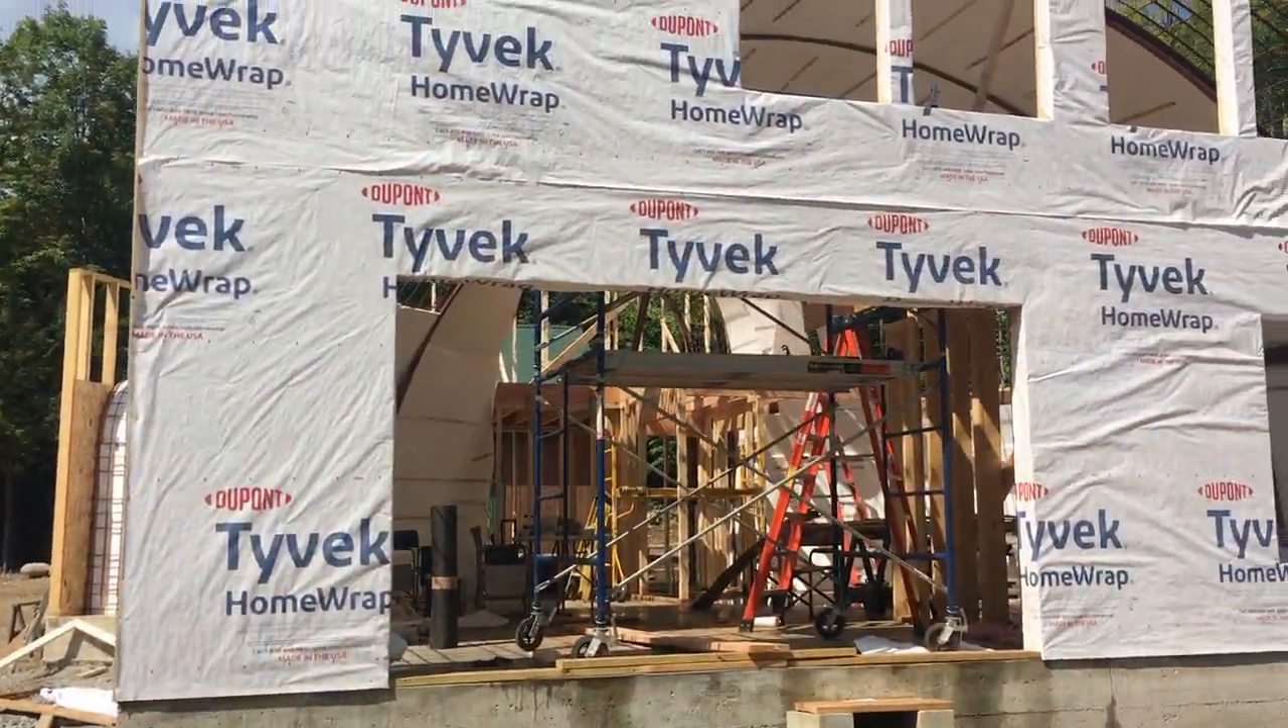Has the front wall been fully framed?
Yes.